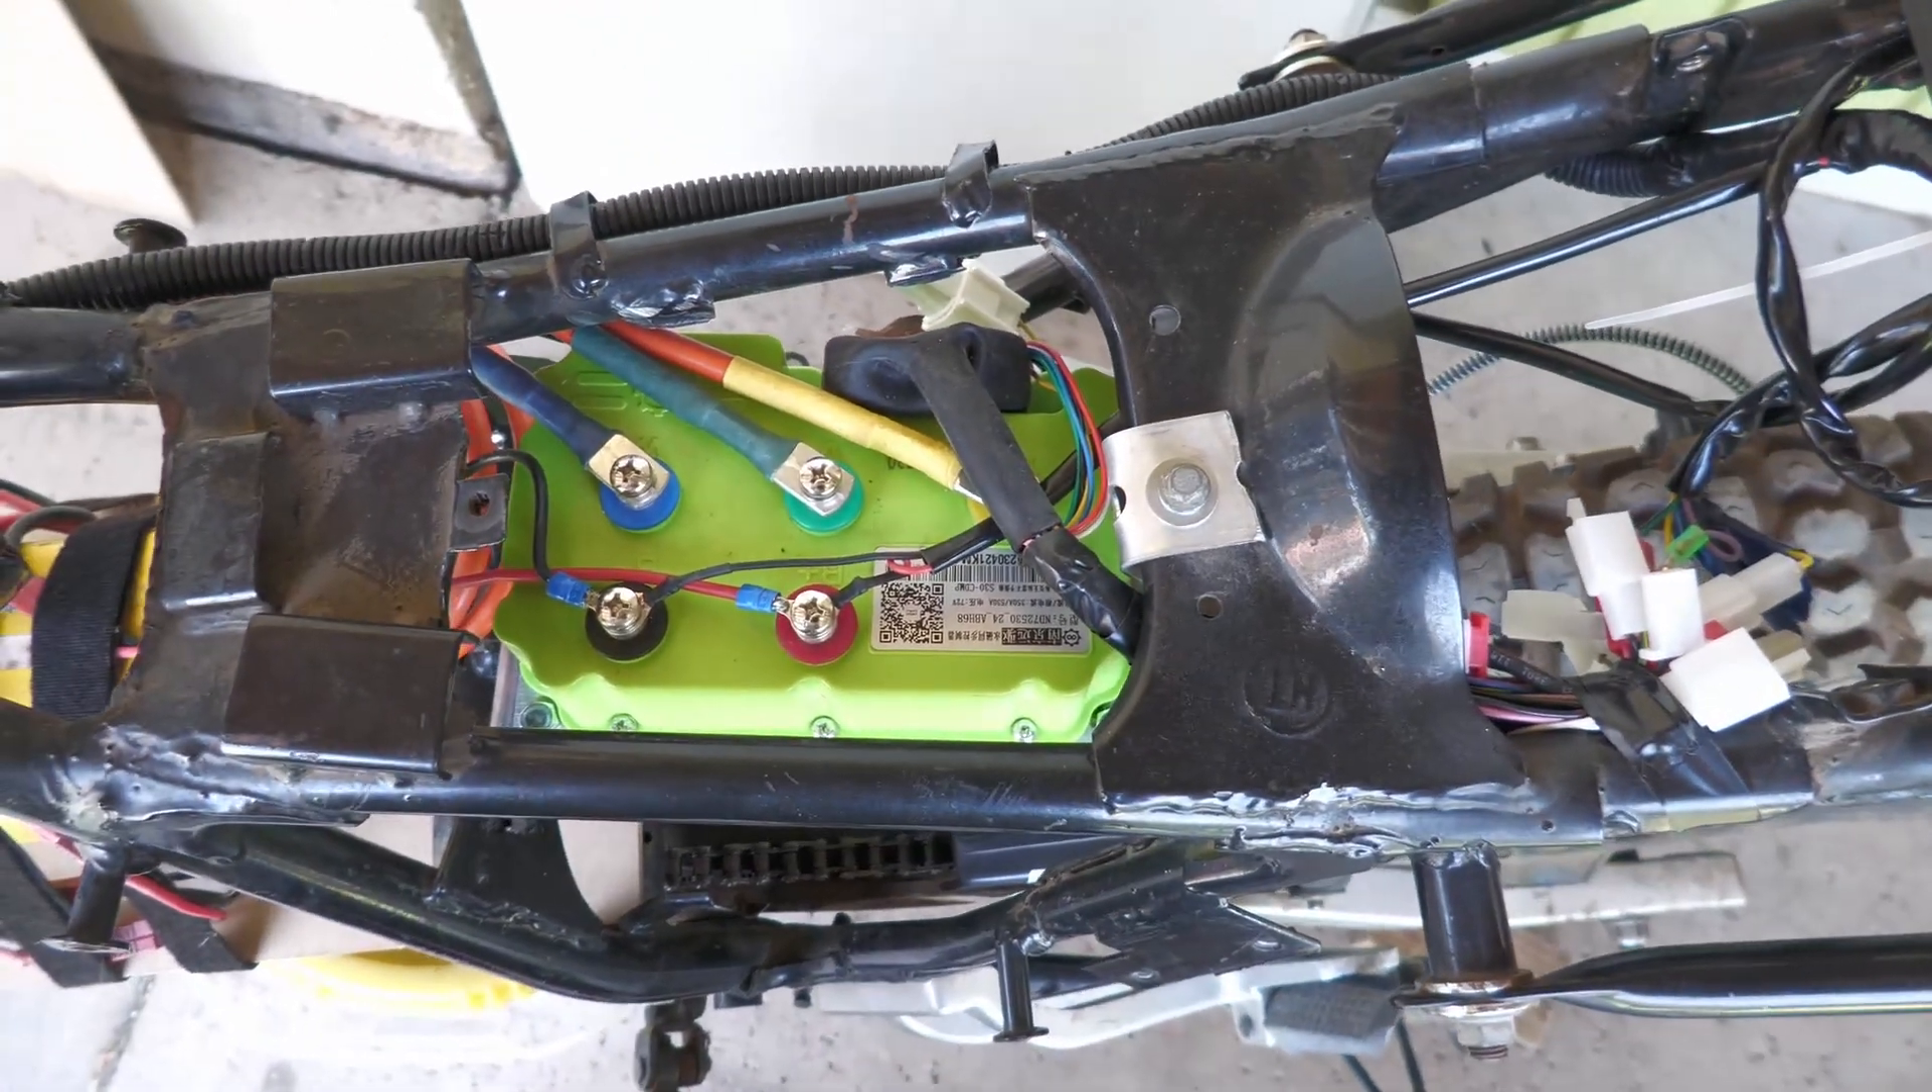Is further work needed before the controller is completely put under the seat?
No.